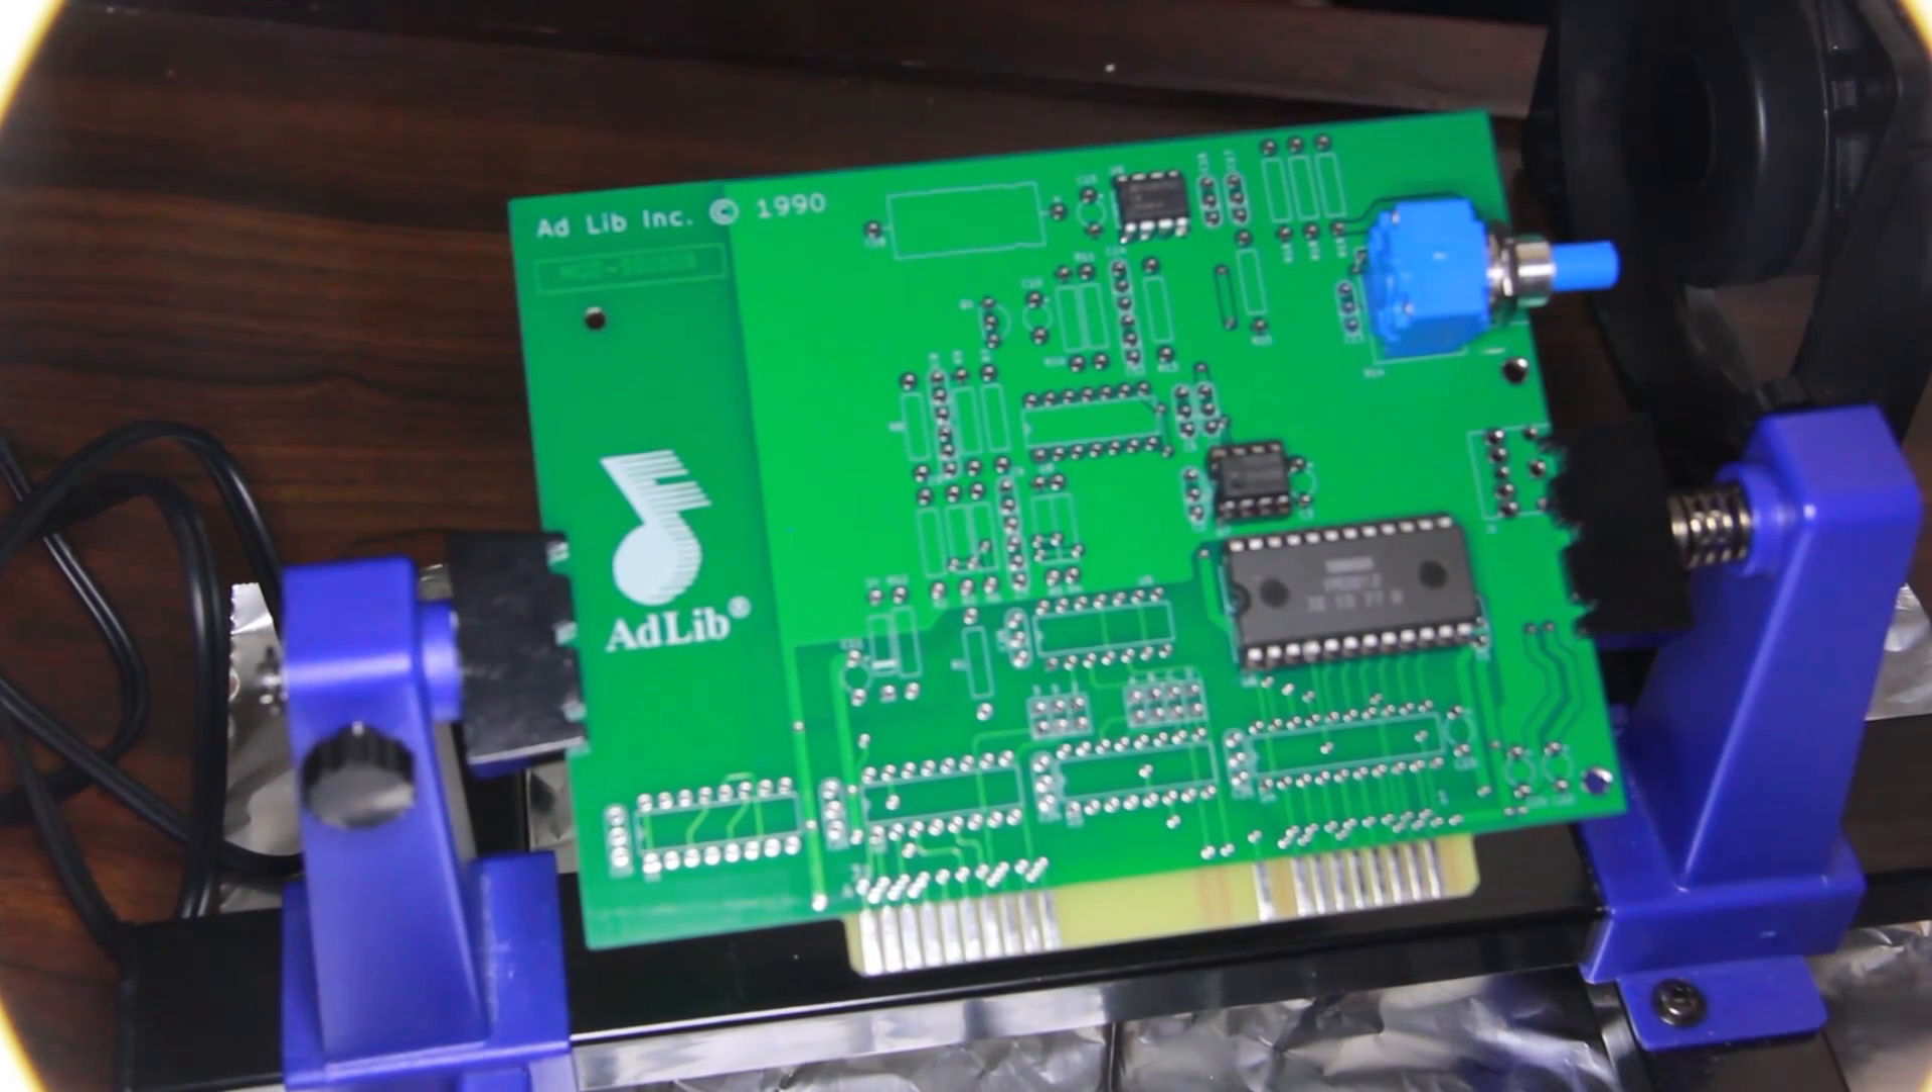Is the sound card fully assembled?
No.